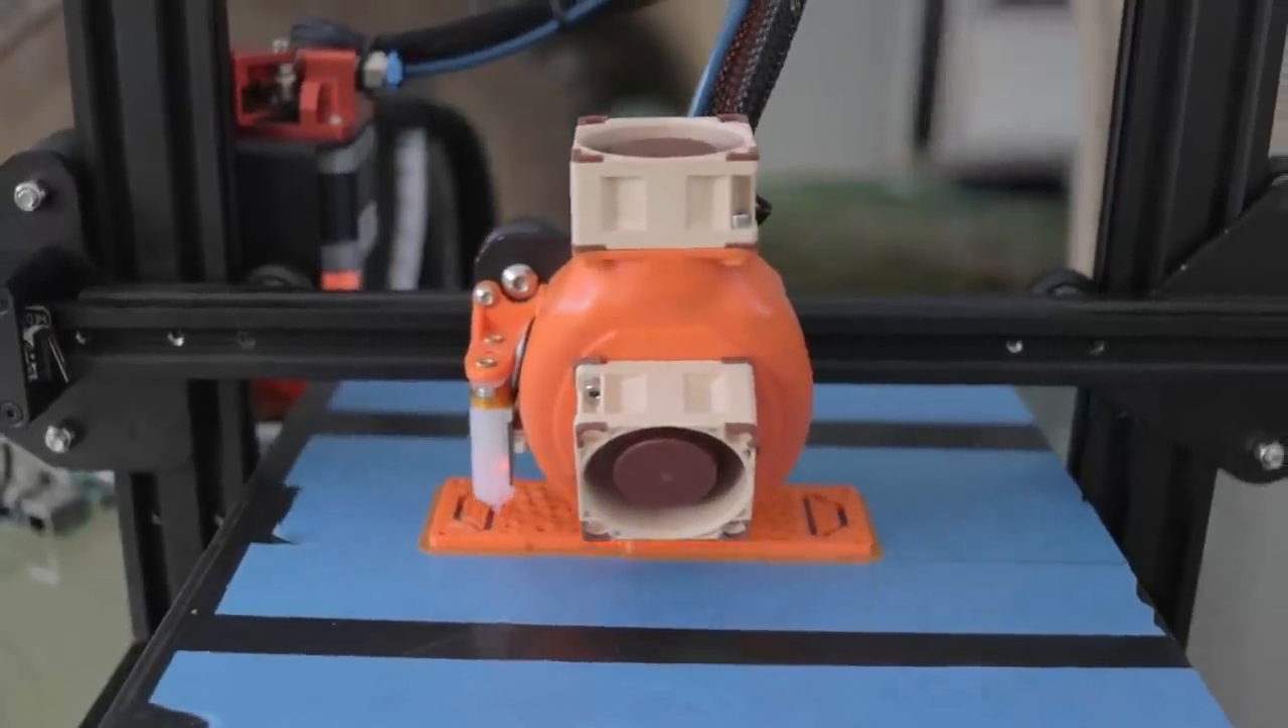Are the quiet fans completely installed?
Yes.